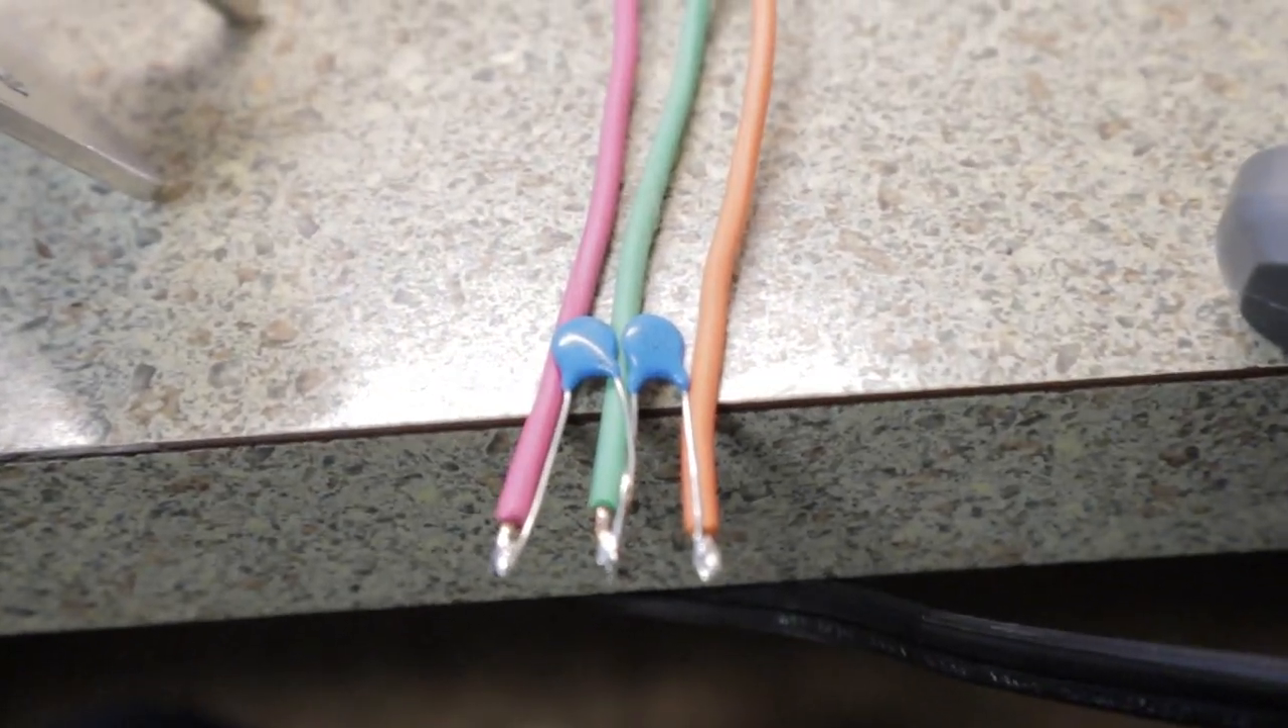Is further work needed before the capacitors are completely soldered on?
No.